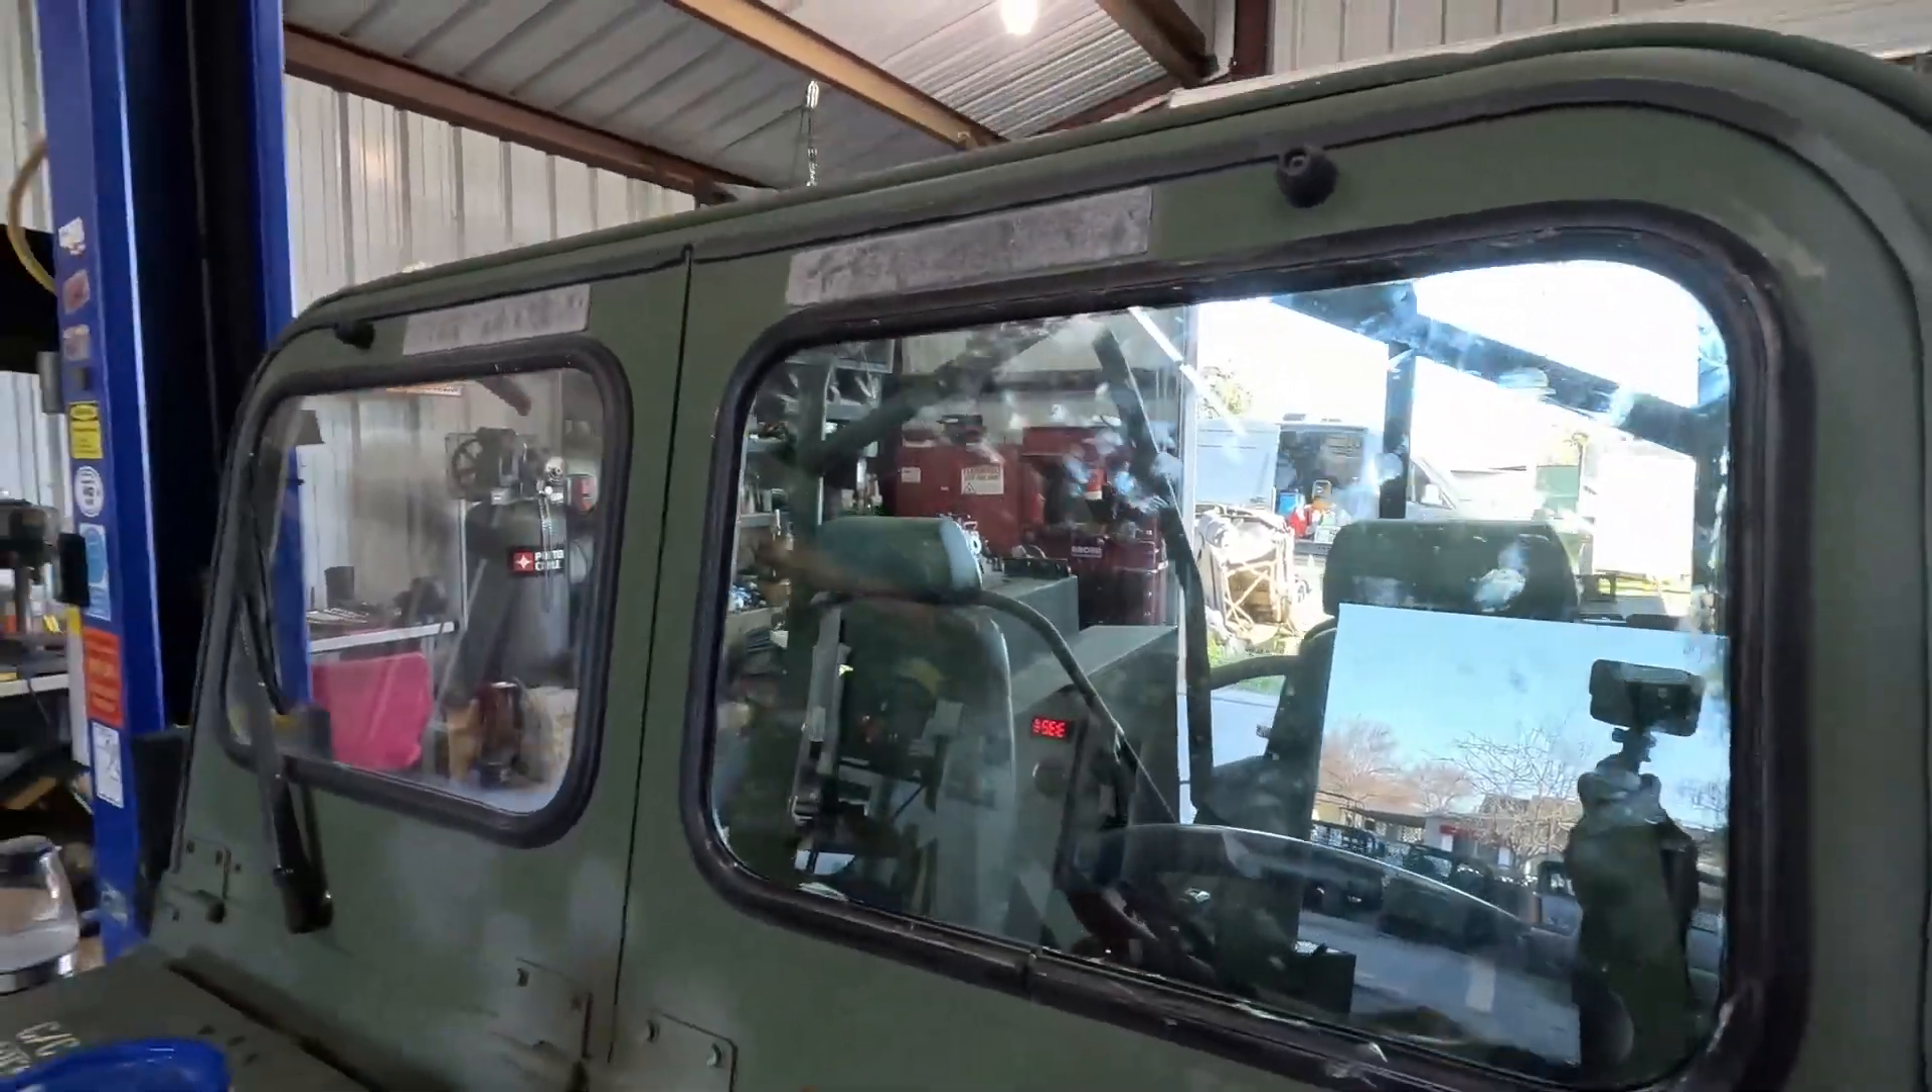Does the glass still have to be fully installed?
No.